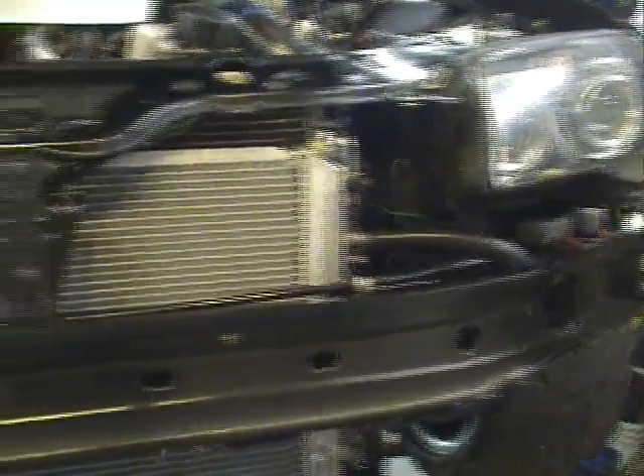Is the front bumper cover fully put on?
No.